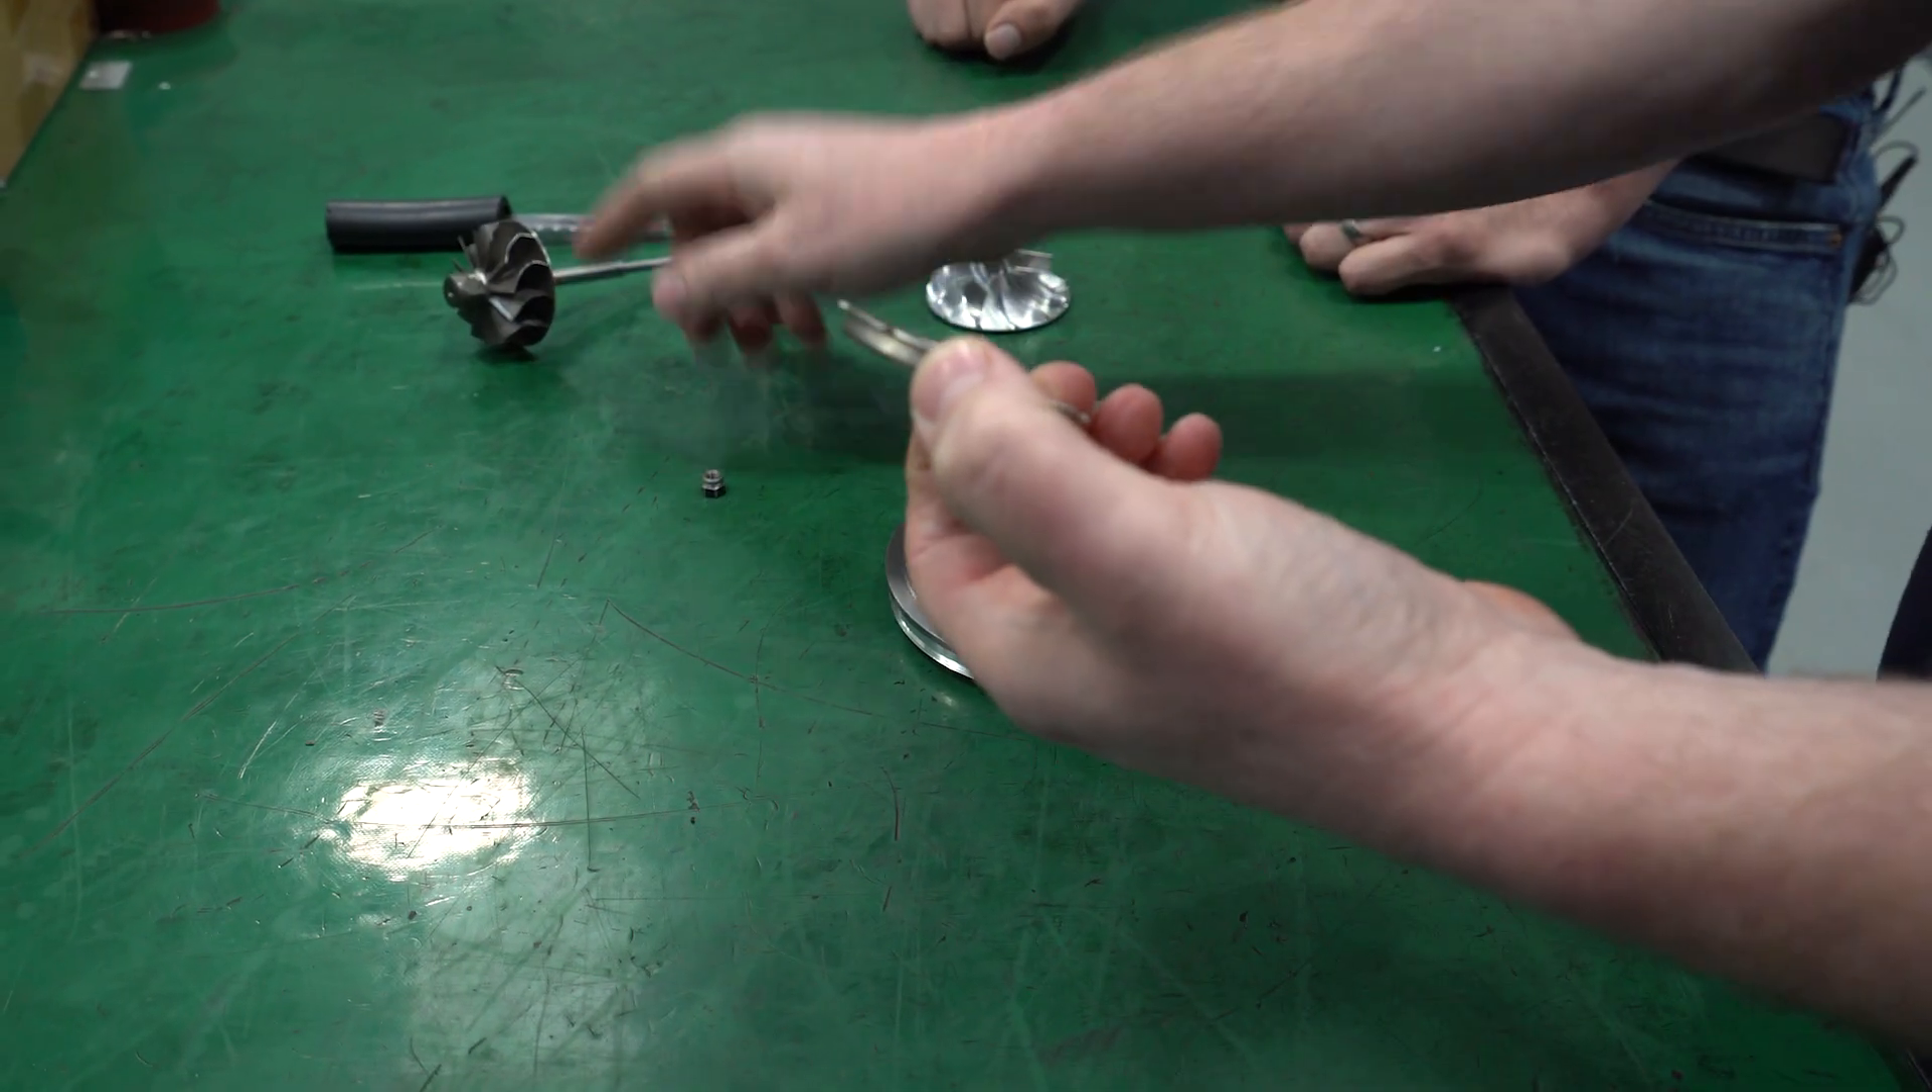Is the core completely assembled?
No.